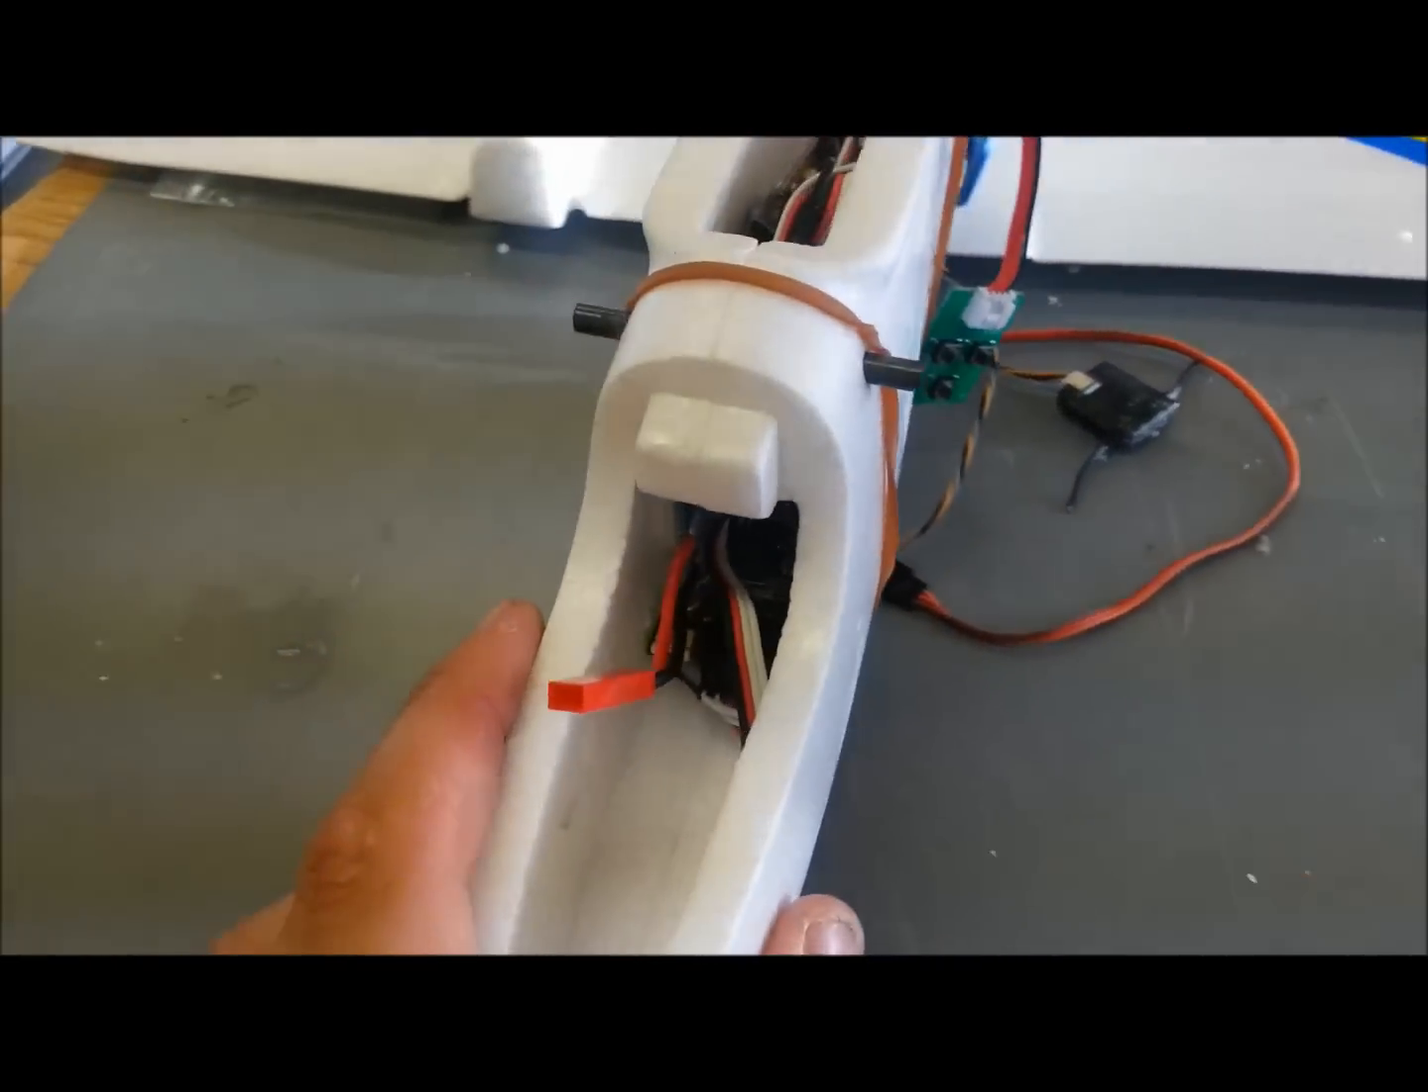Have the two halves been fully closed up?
Yes.